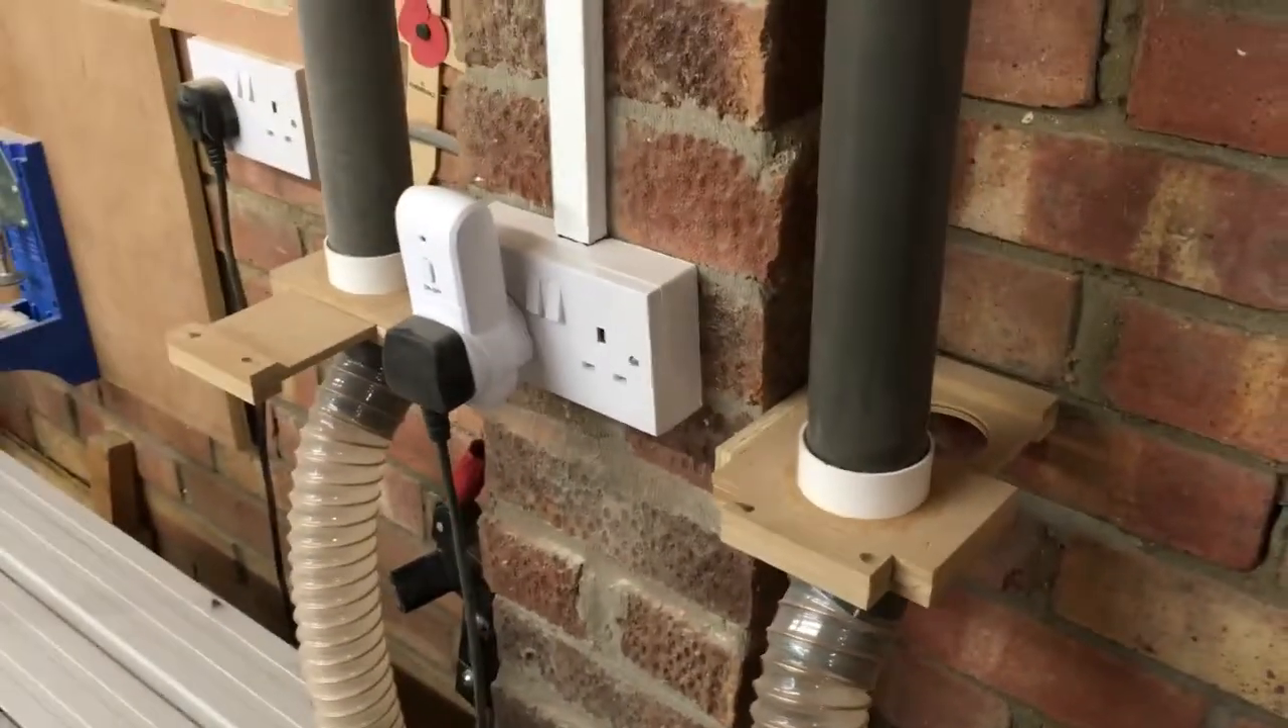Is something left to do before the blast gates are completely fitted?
No.